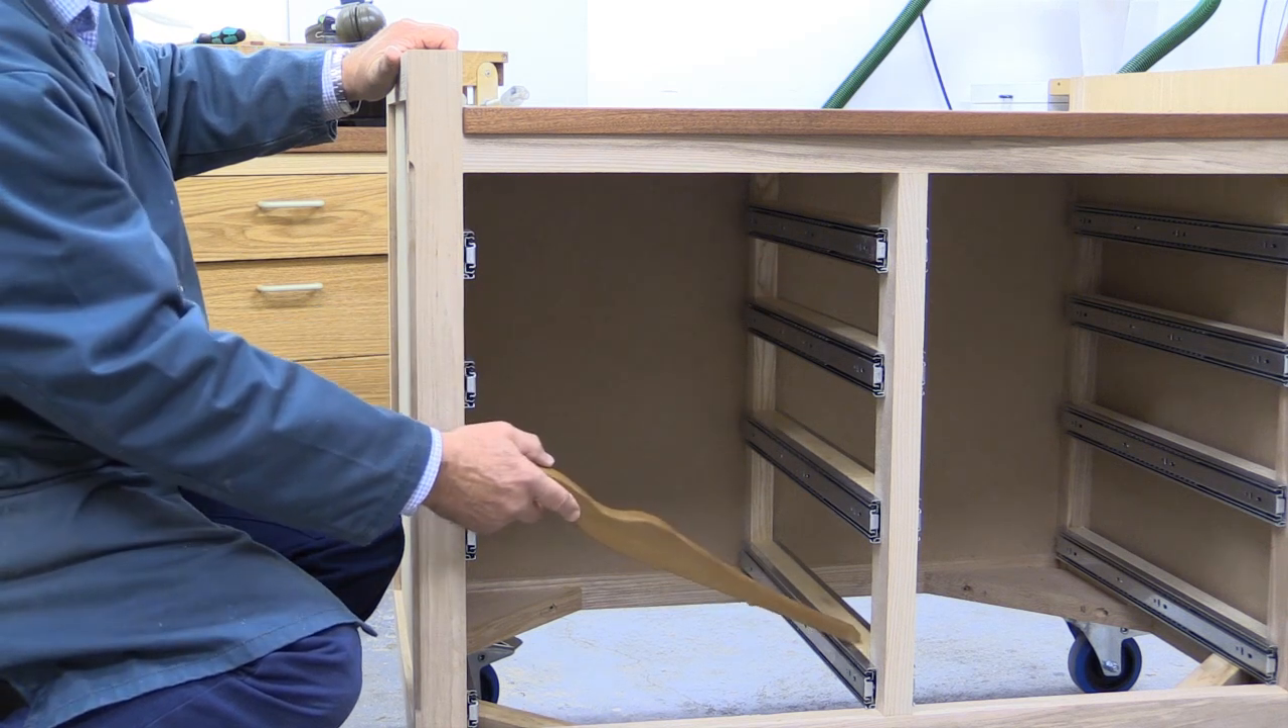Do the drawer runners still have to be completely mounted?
No.